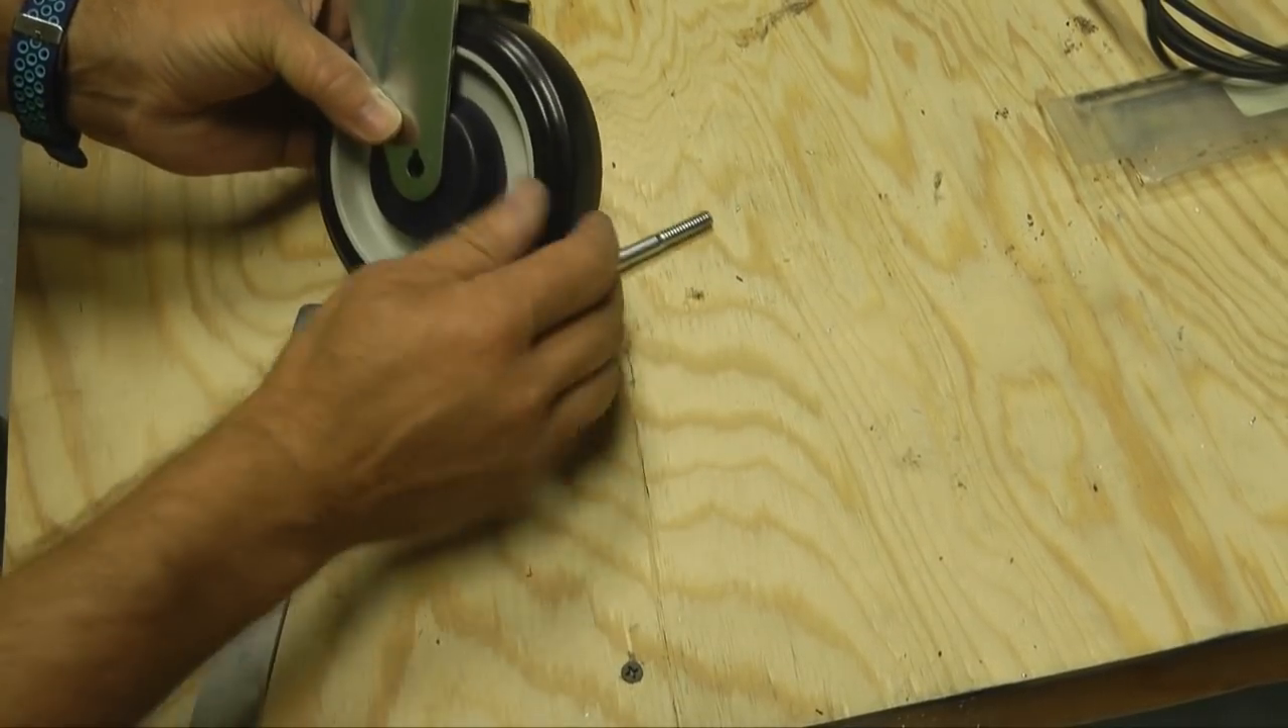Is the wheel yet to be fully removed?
Yes.